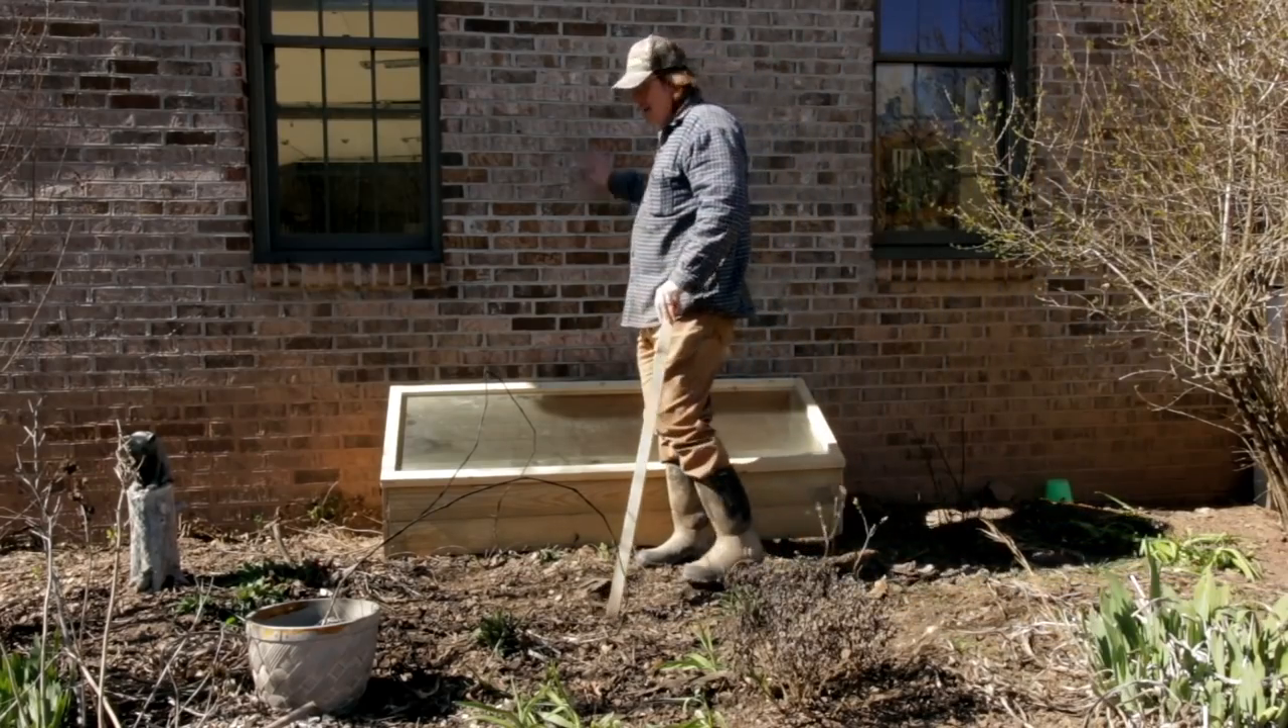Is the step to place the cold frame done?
Yes.